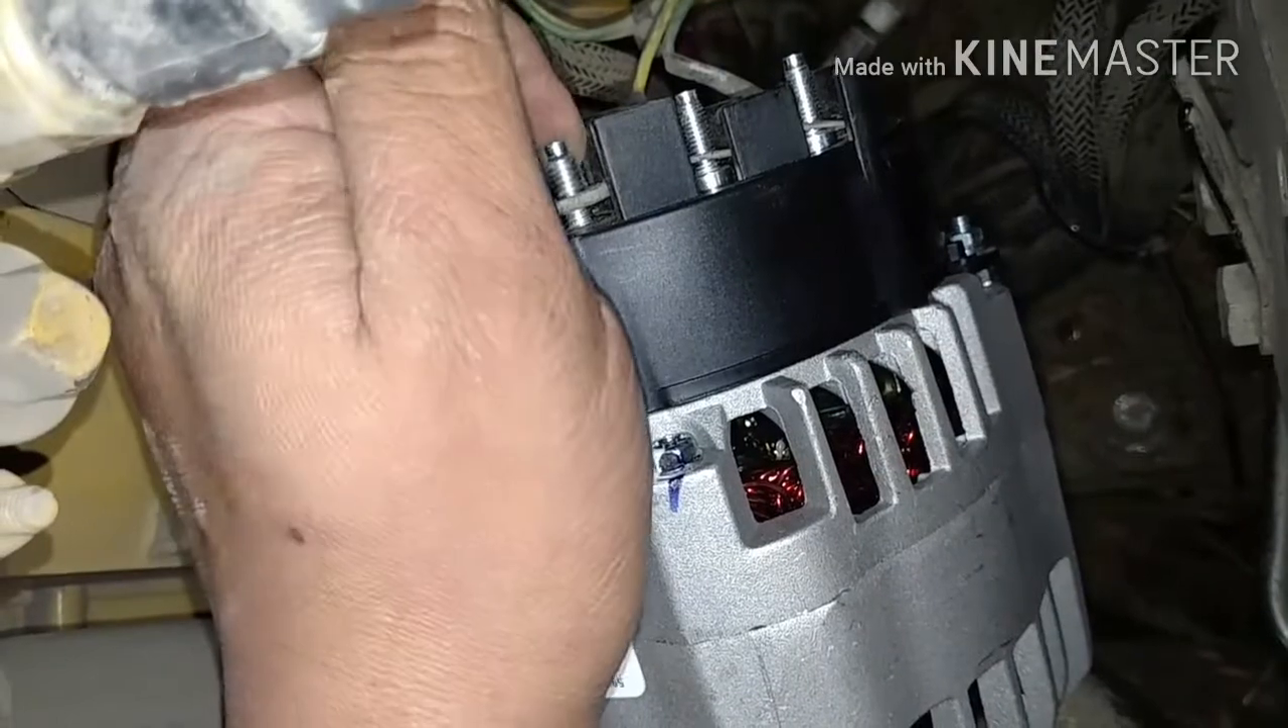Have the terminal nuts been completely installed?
No.